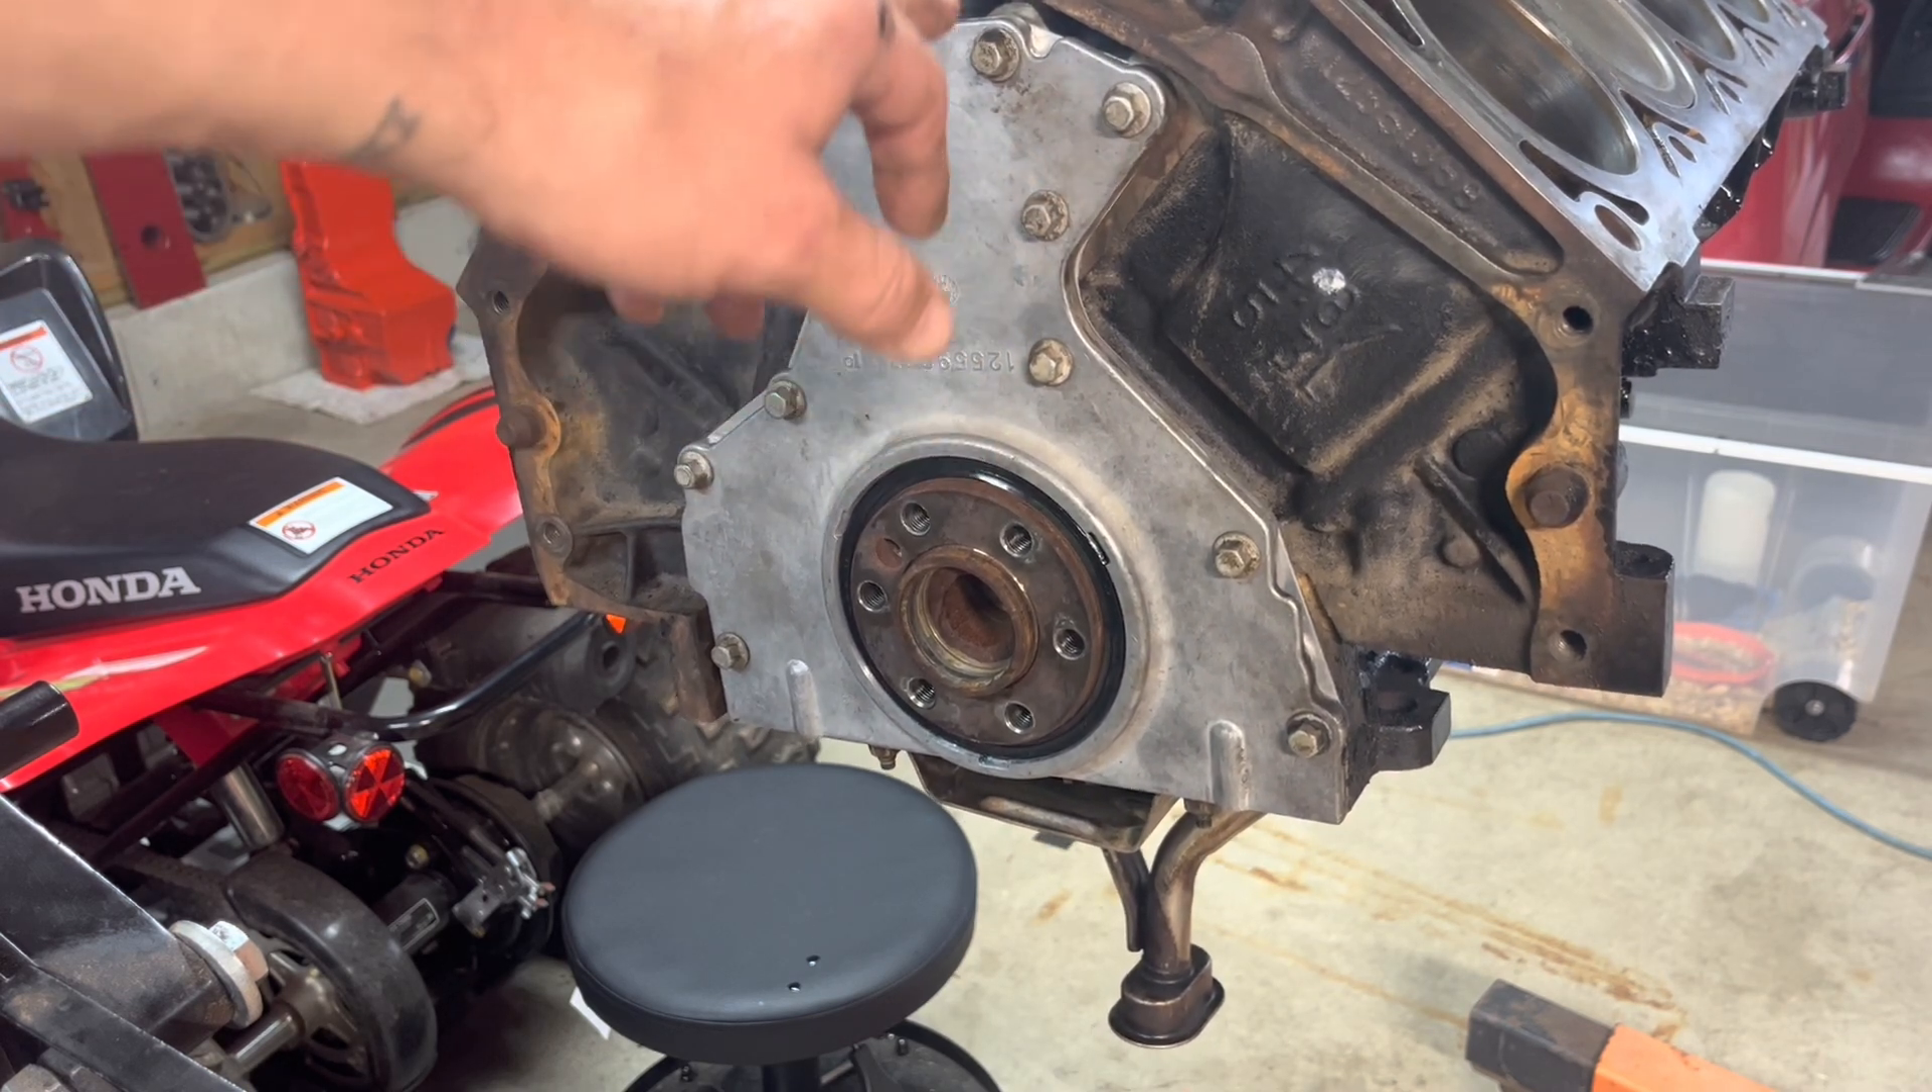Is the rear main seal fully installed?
Yes.